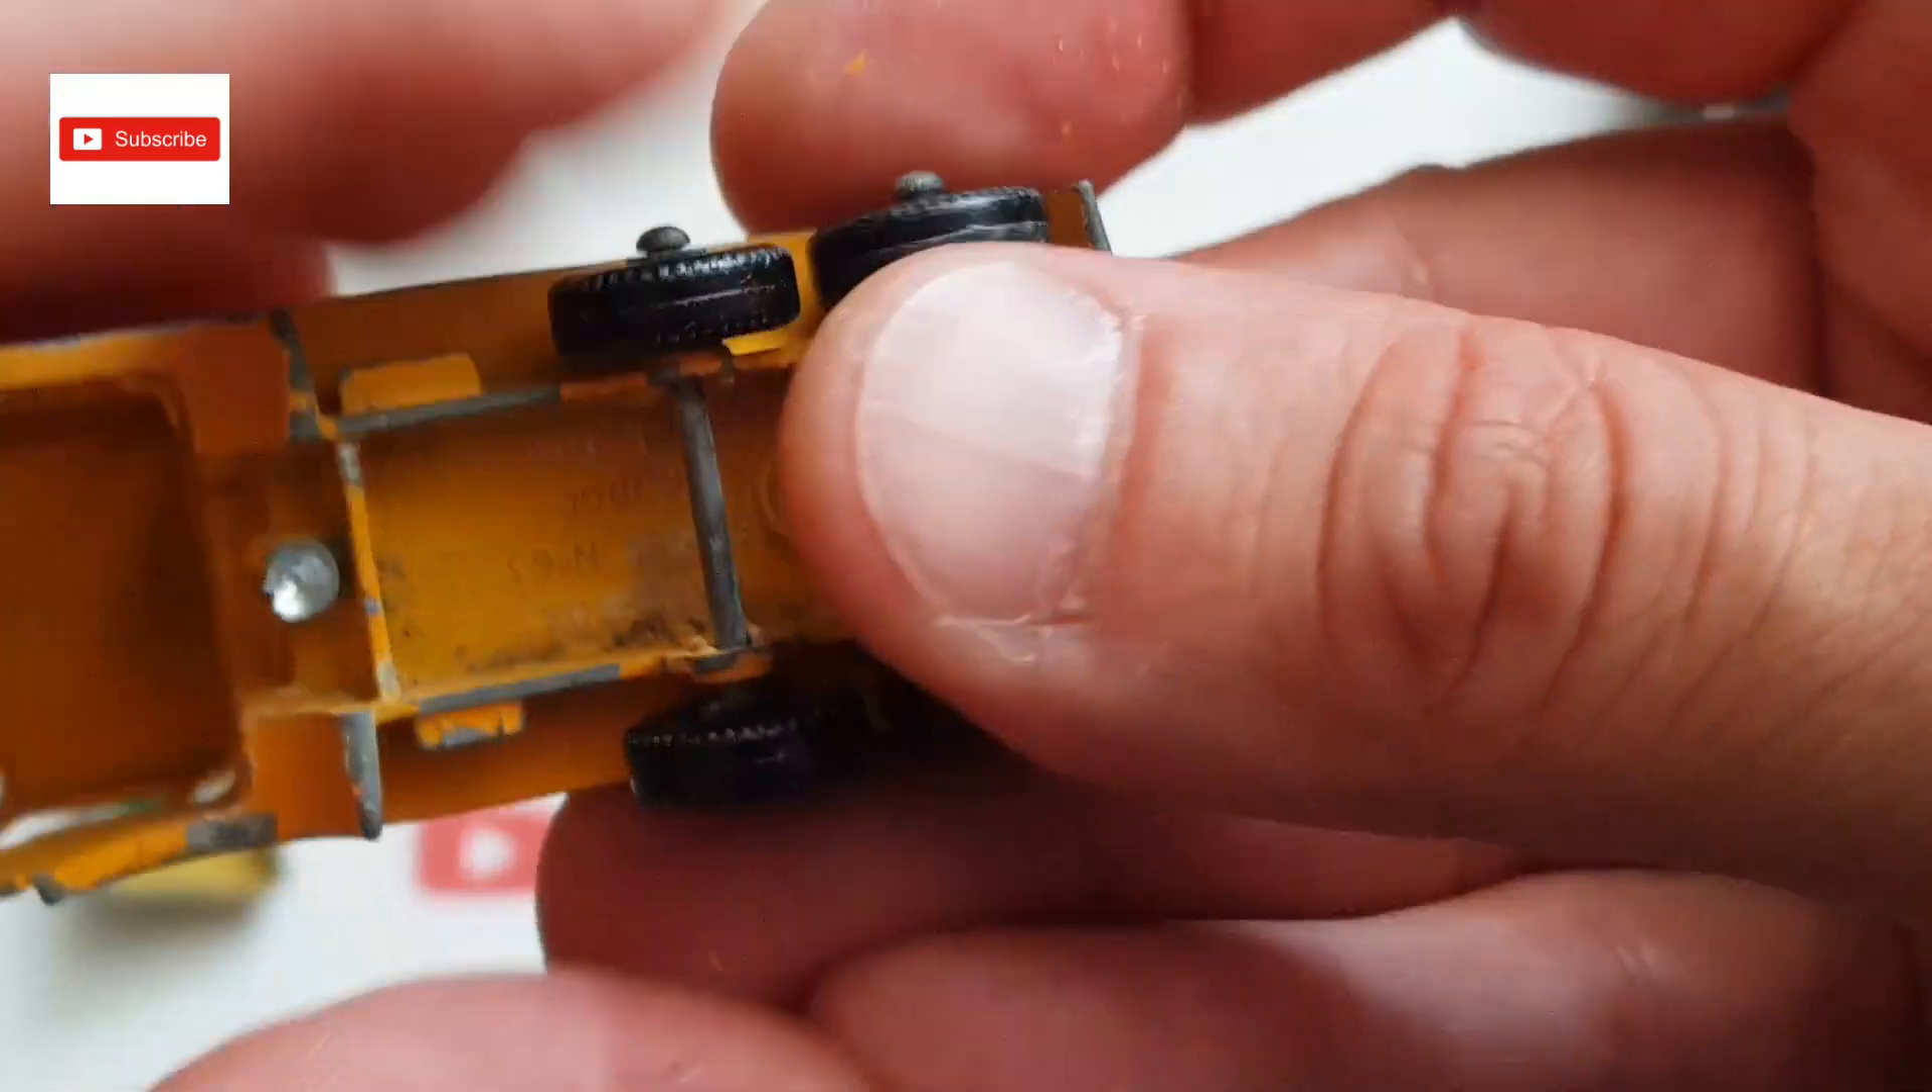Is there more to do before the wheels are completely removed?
Yes.